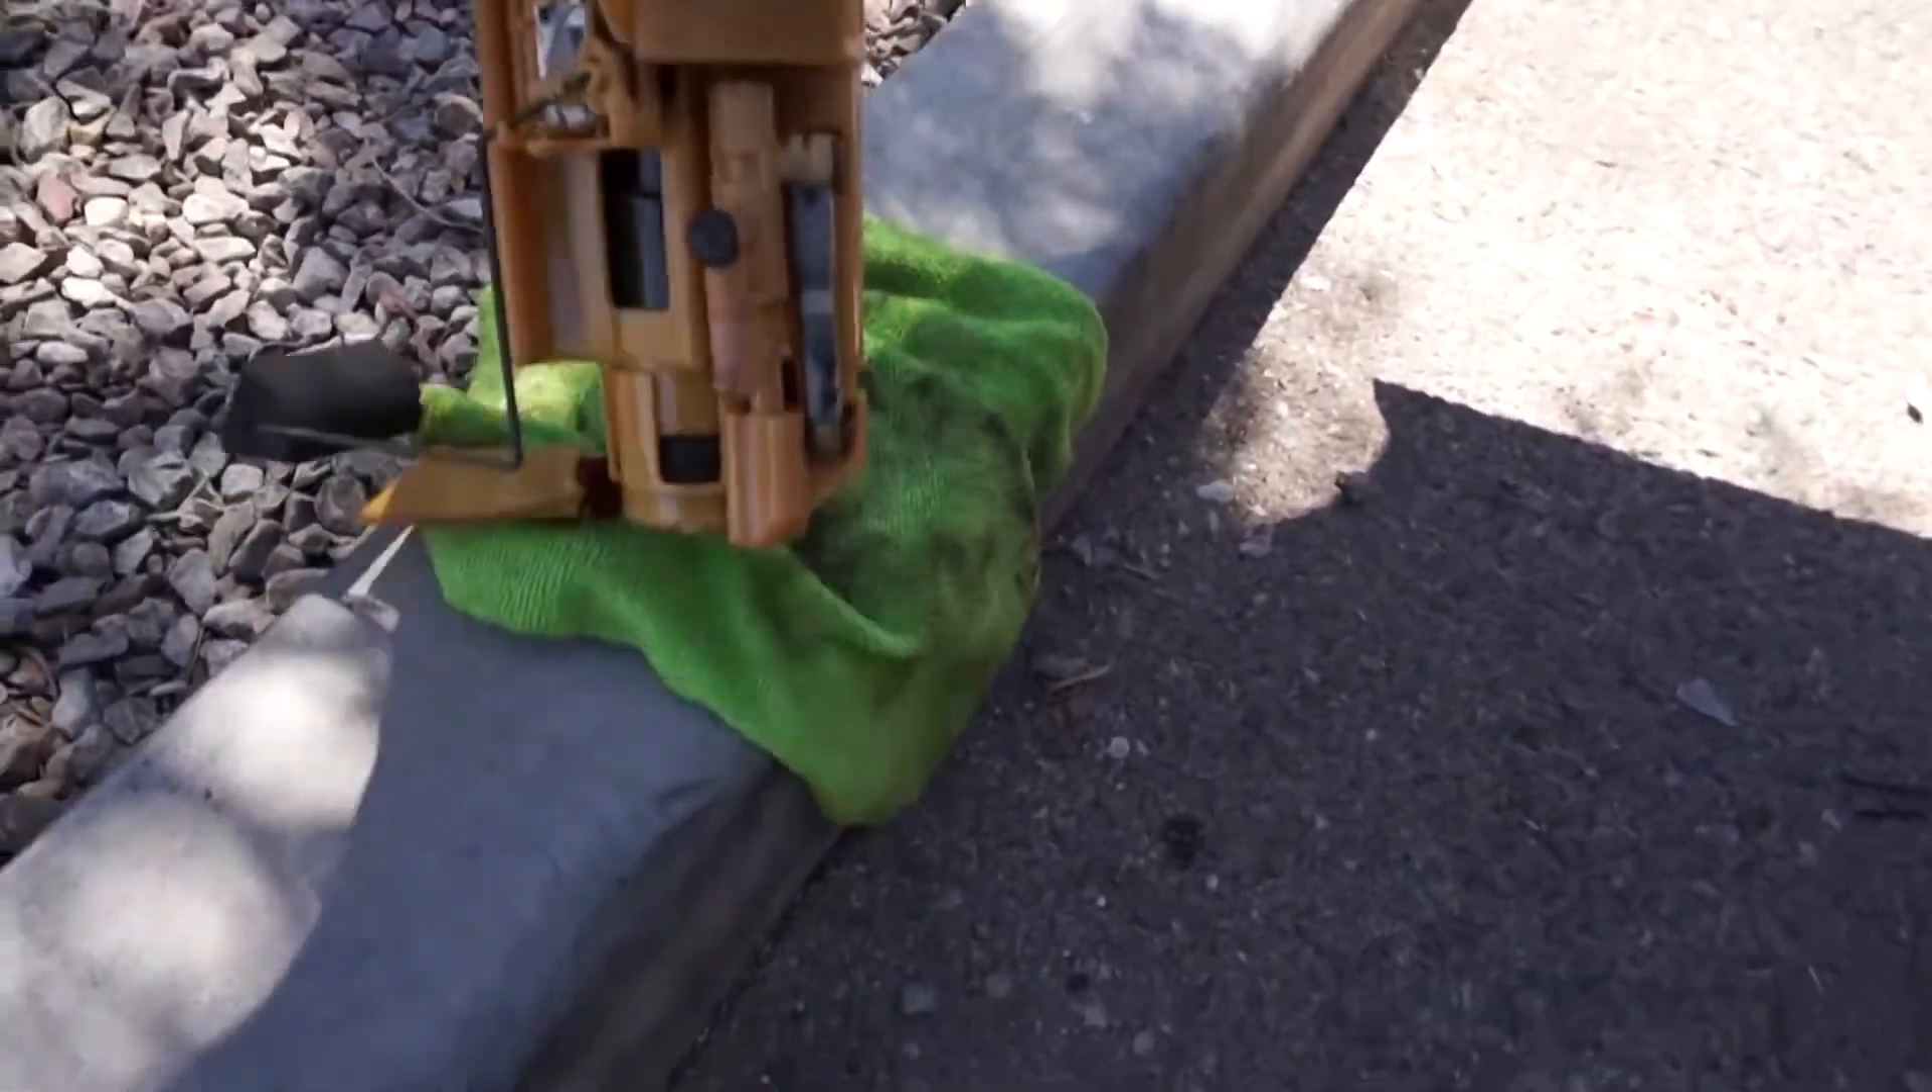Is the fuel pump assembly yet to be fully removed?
No.